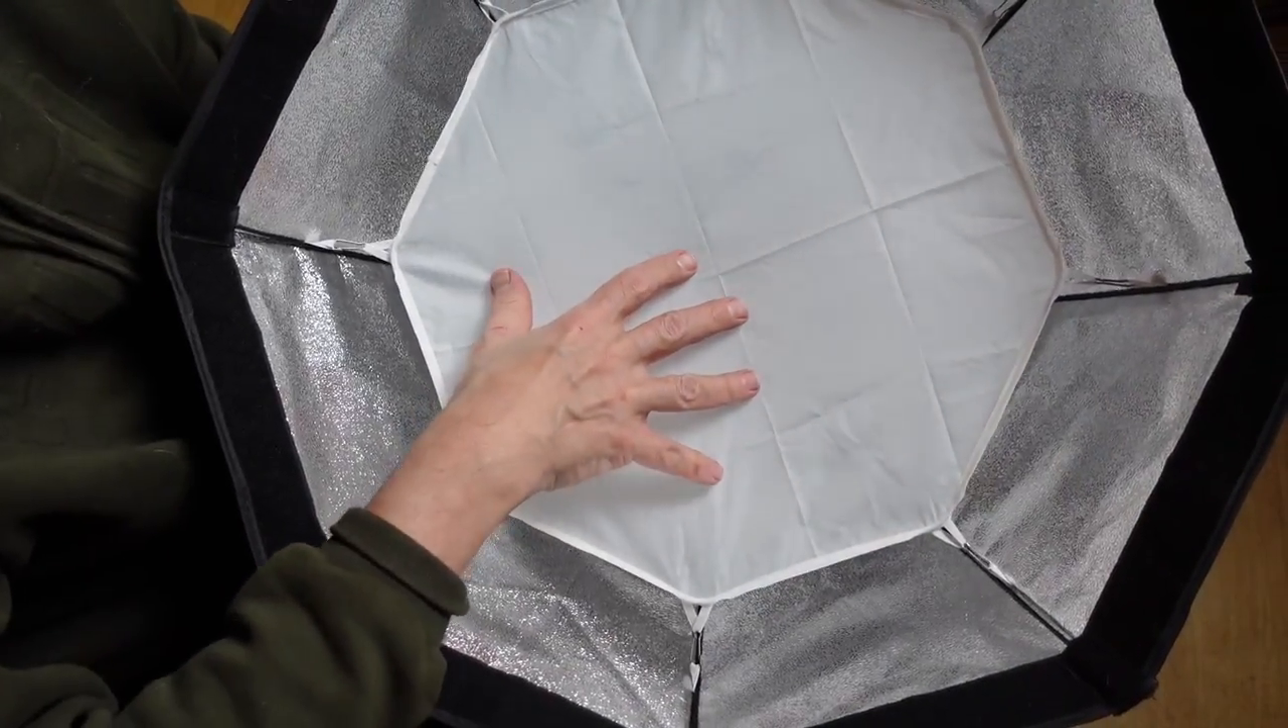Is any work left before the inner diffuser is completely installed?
No.